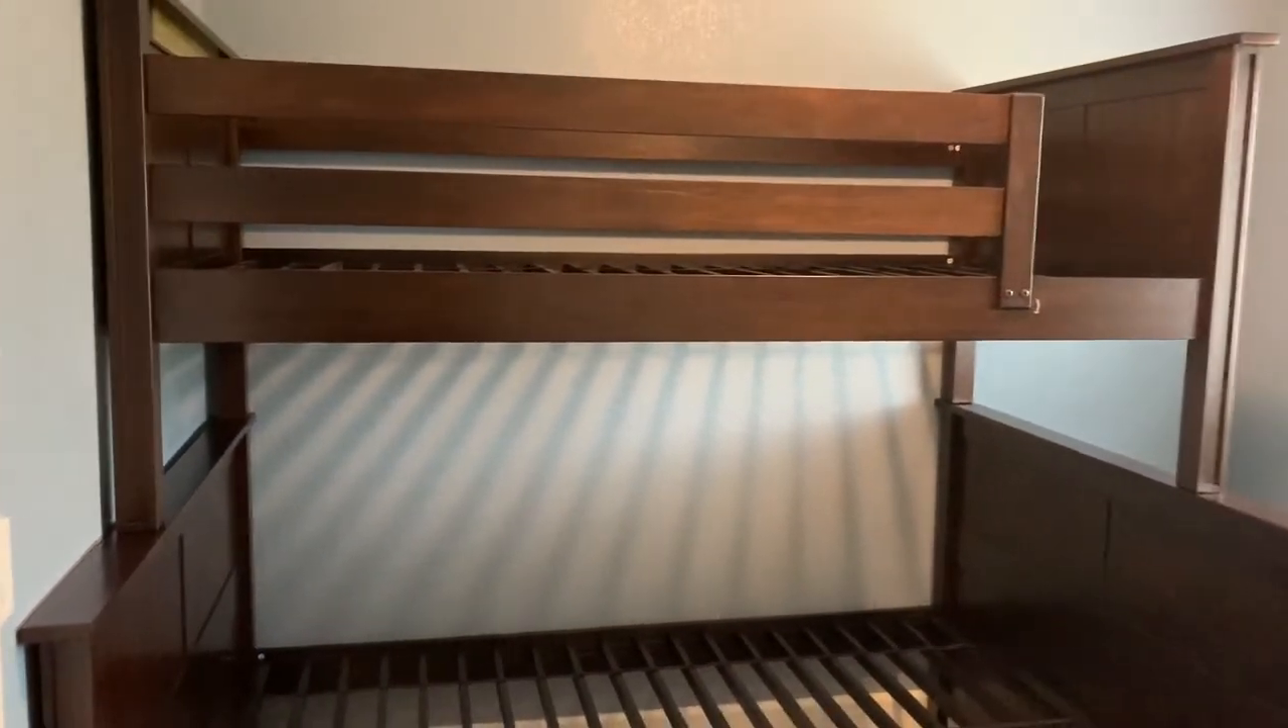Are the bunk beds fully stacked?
Yes.